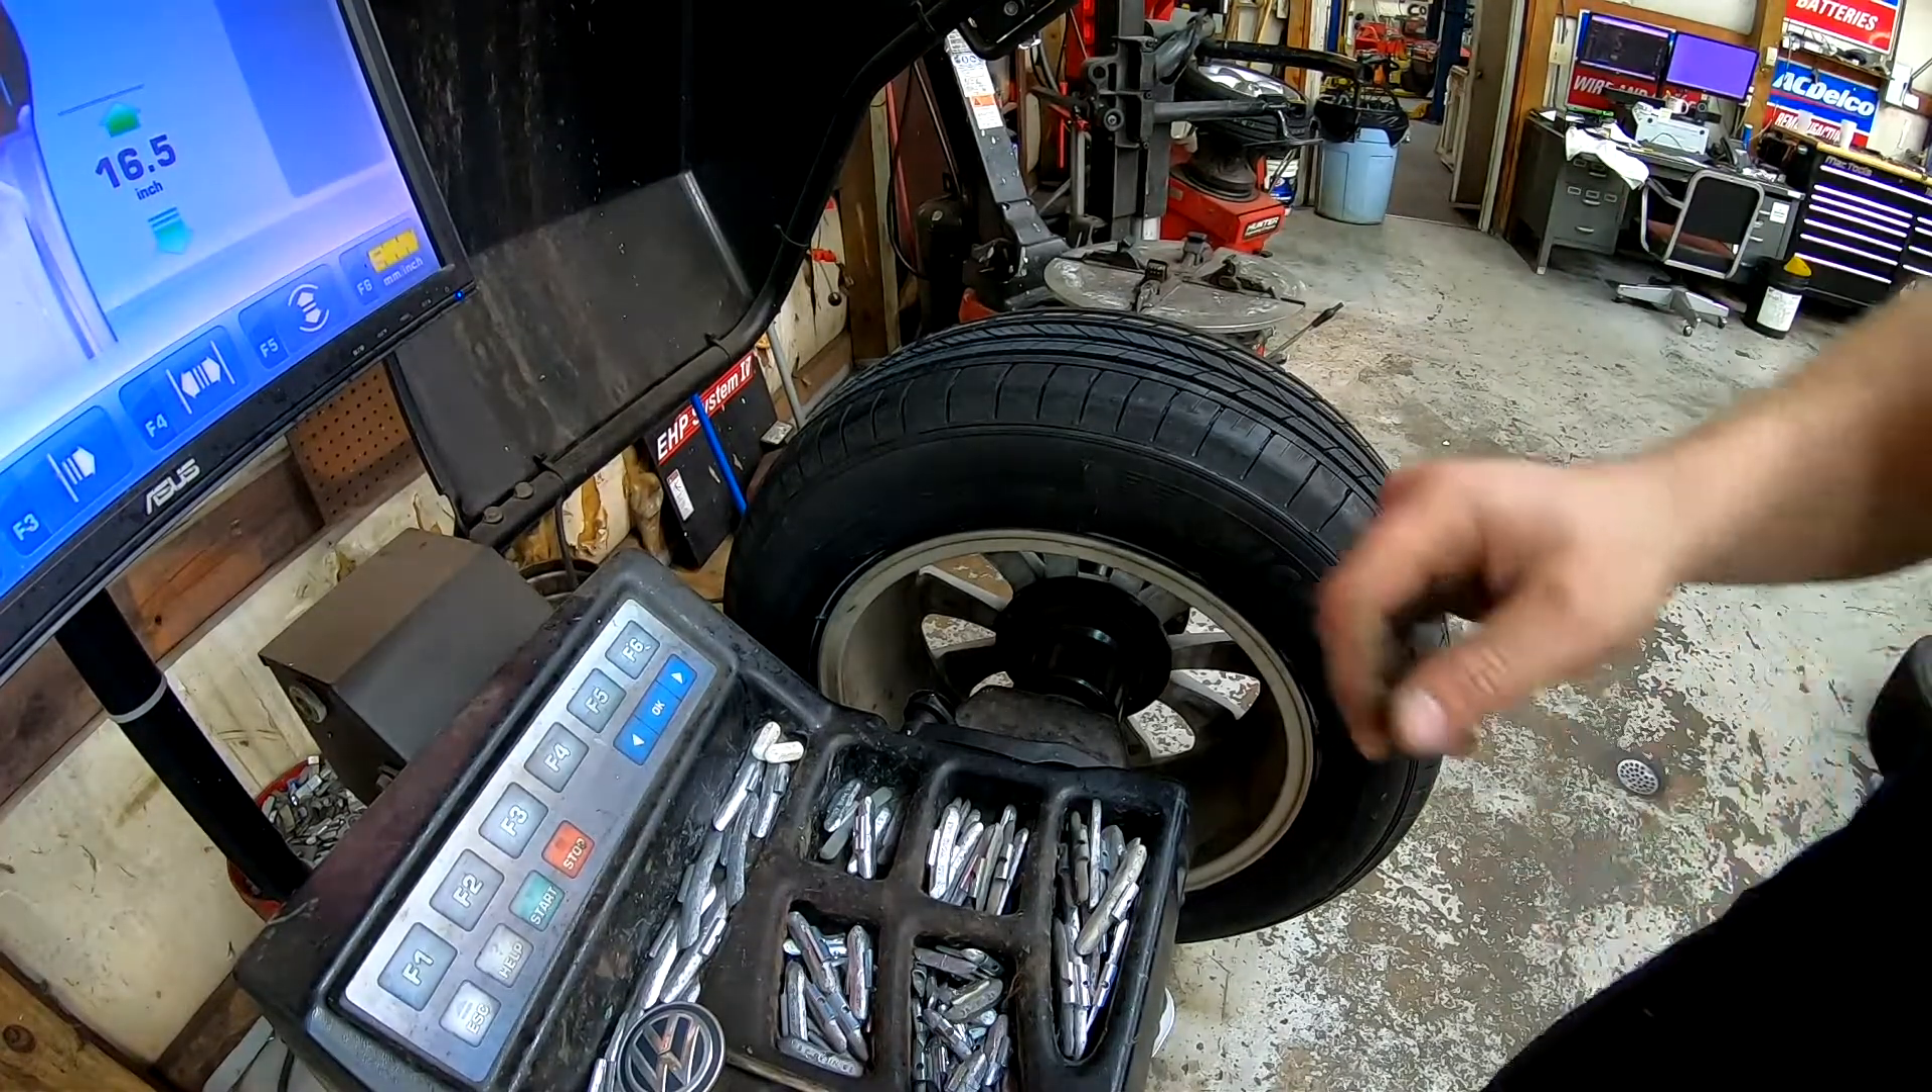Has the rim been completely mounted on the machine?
Yes.